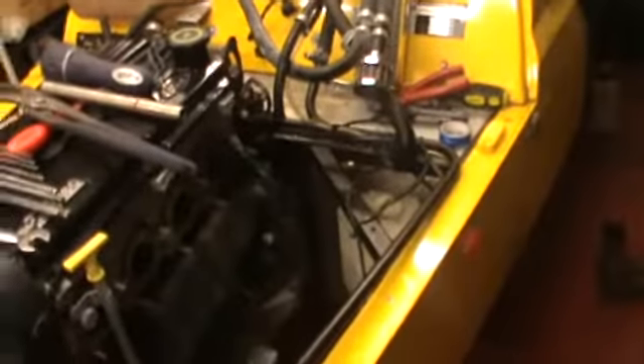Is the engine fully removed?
No.